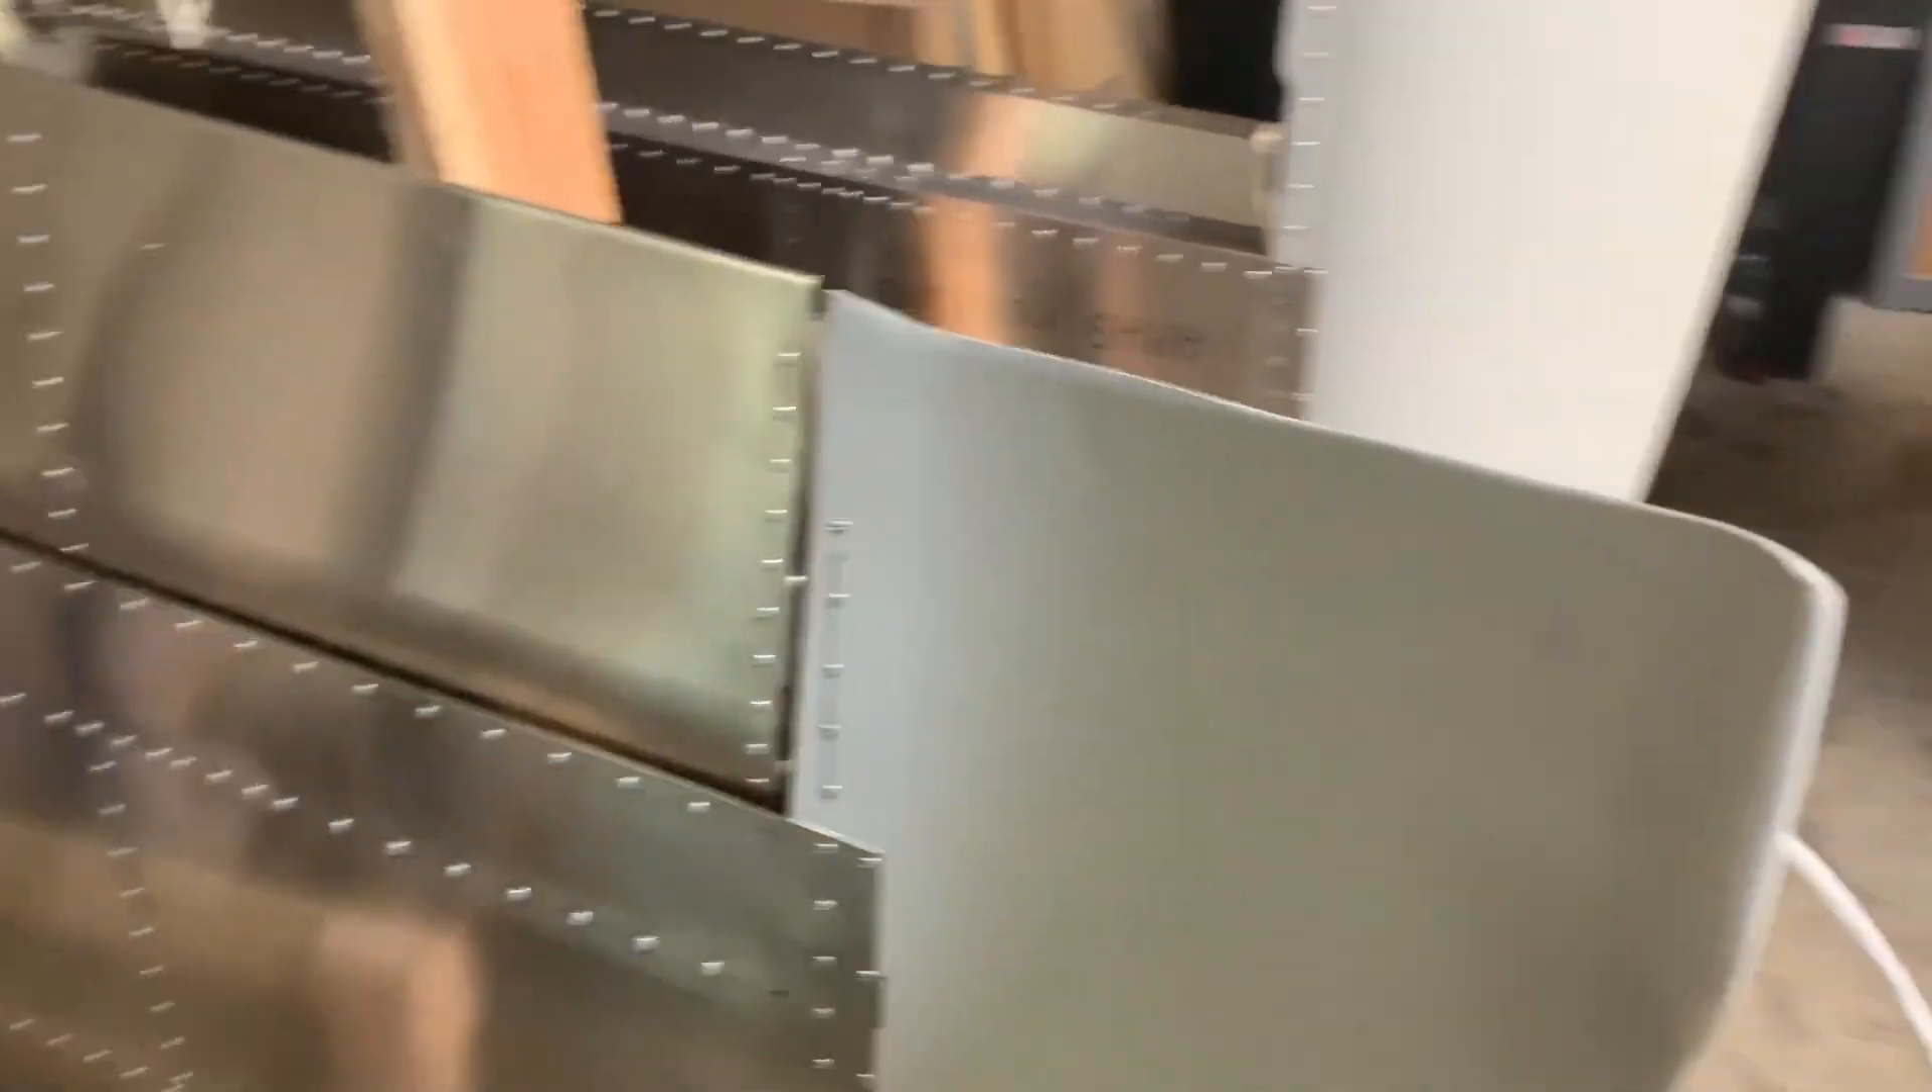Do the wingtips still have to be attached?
No.